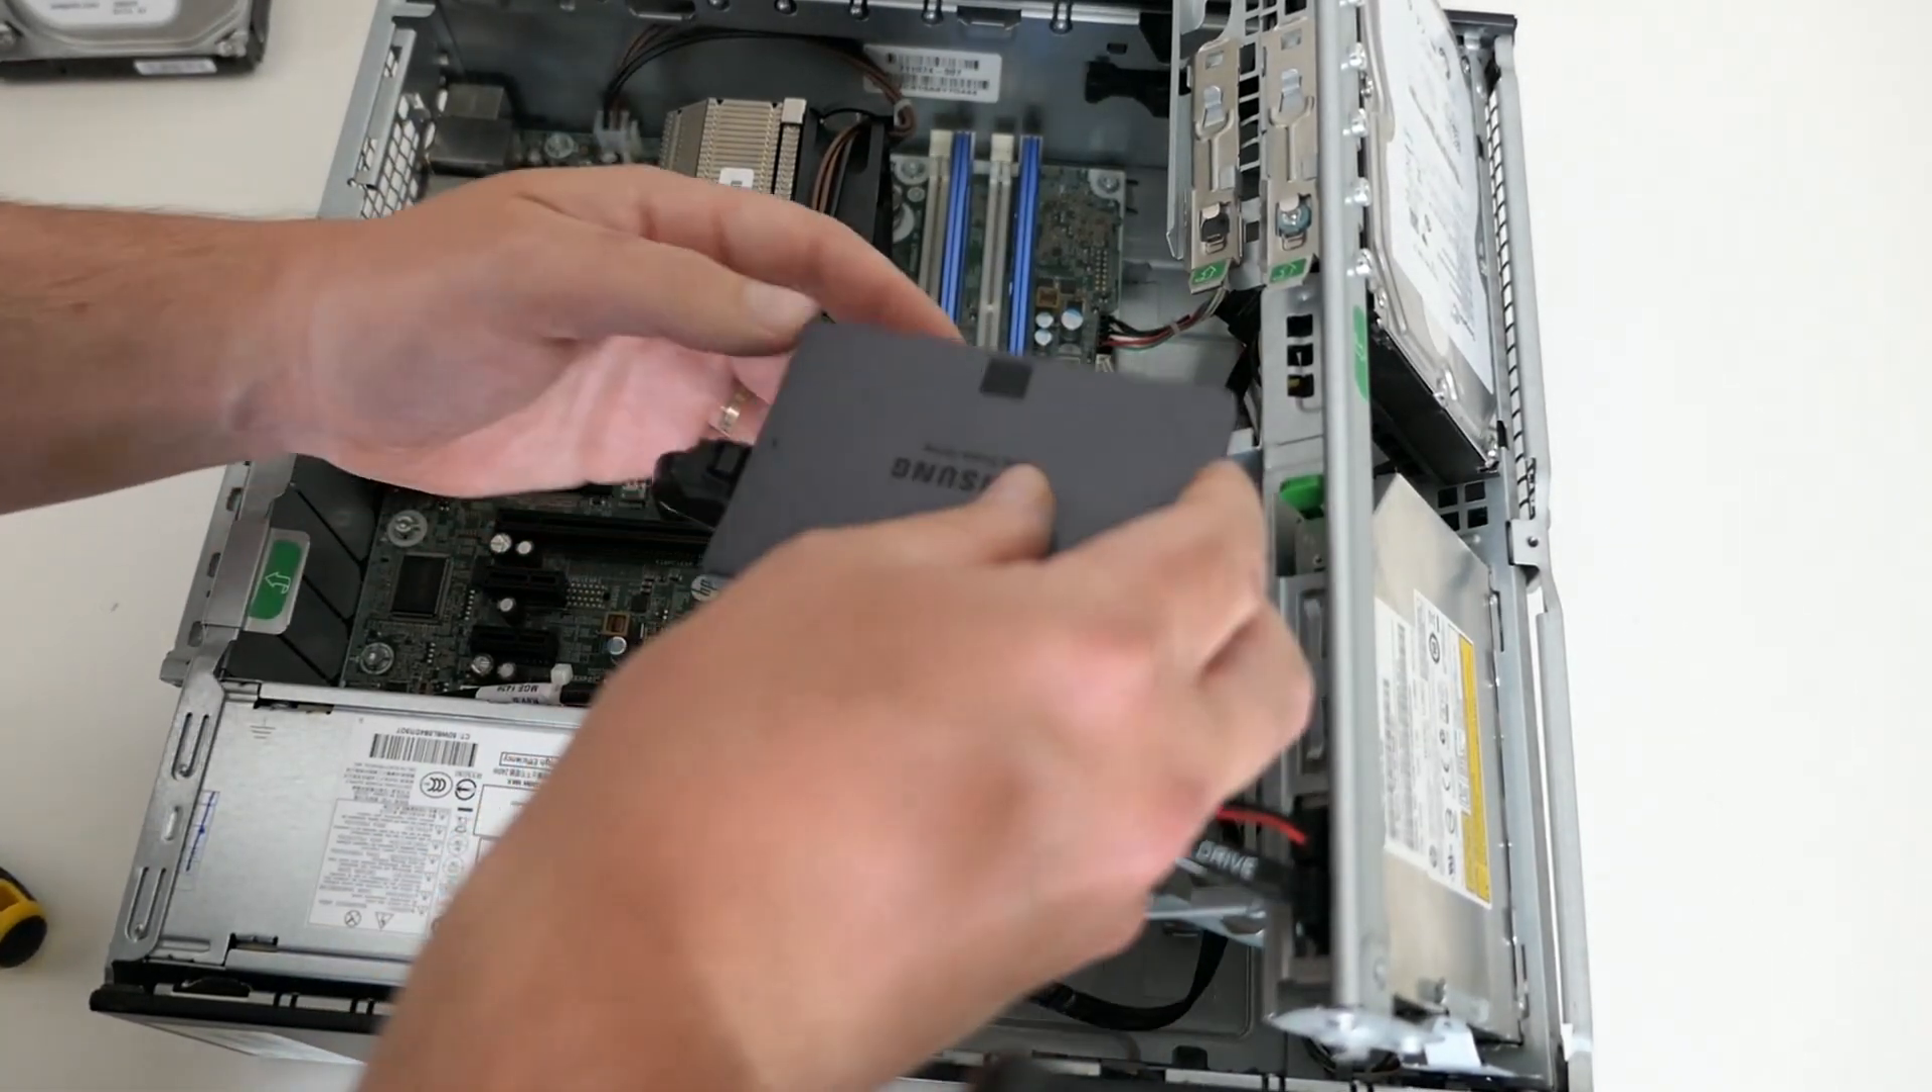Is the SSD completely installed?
No.